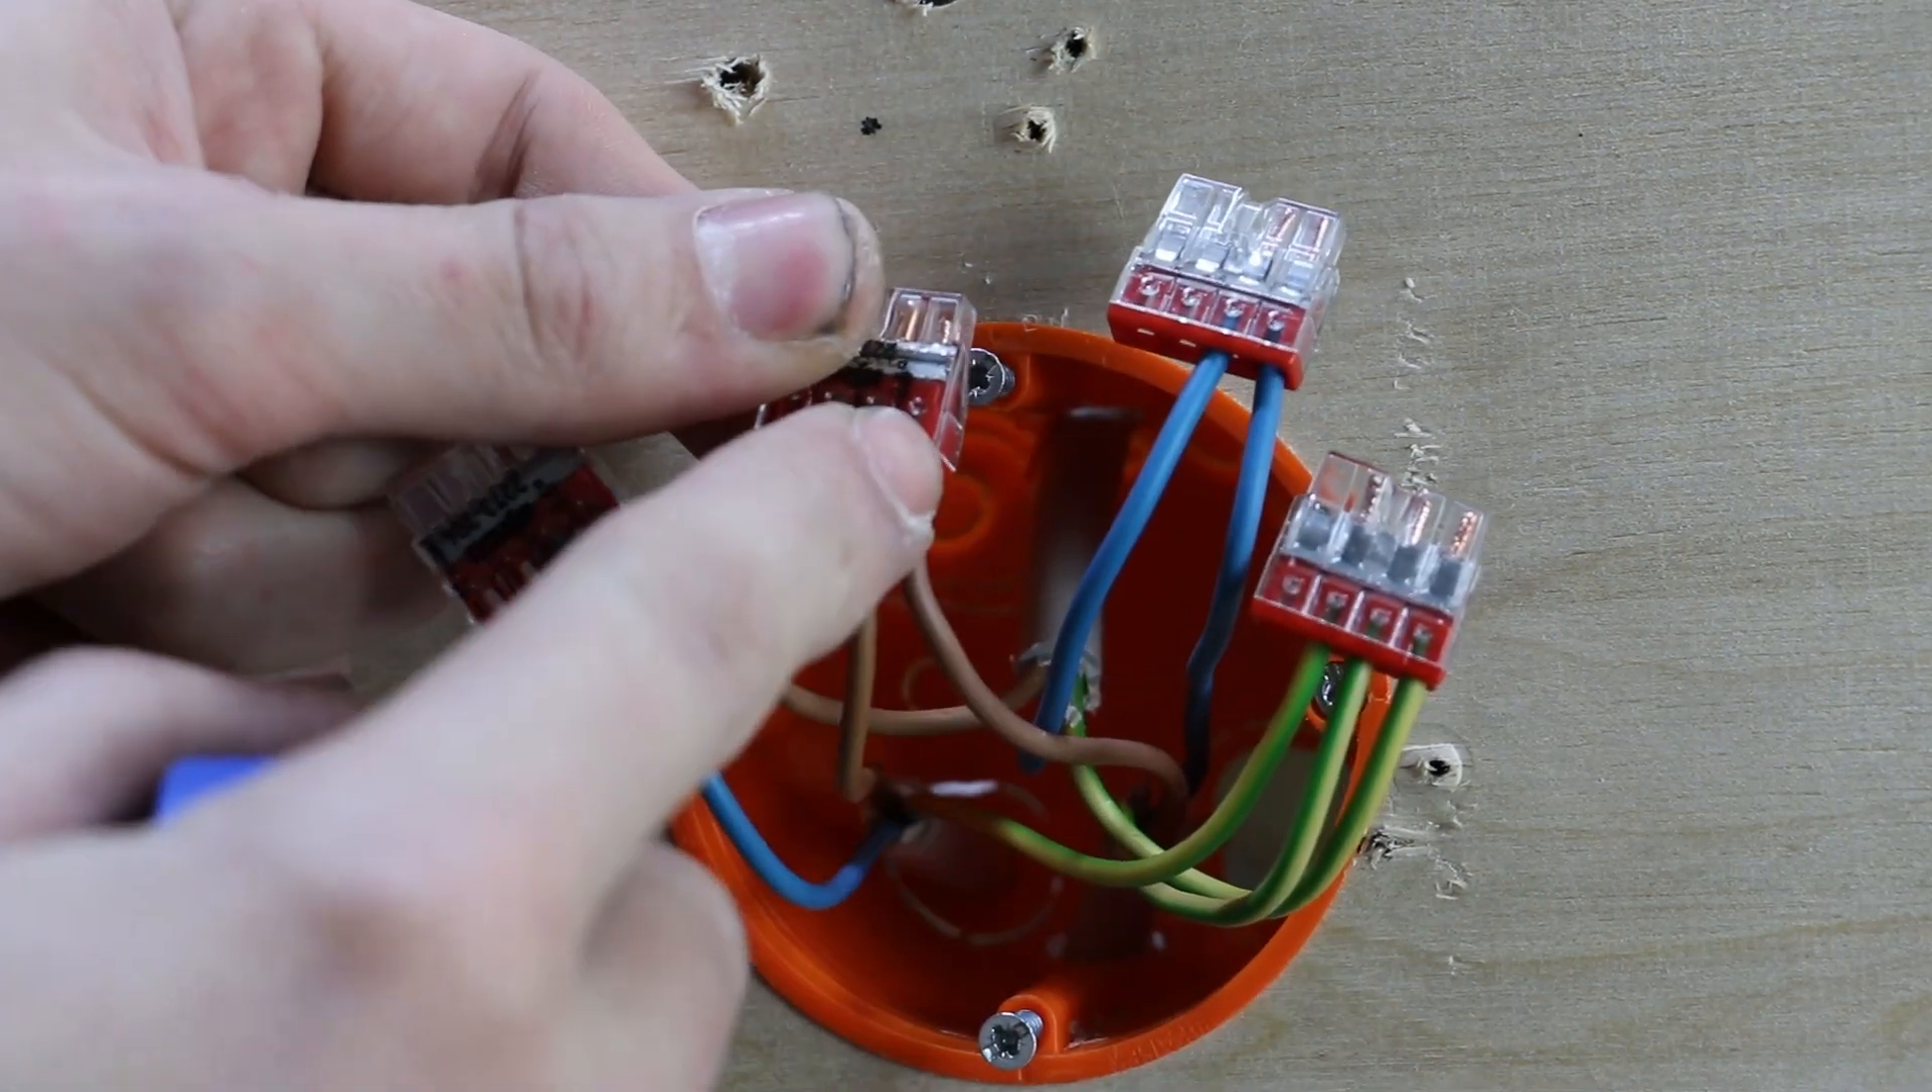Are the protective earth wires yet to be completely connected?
No.